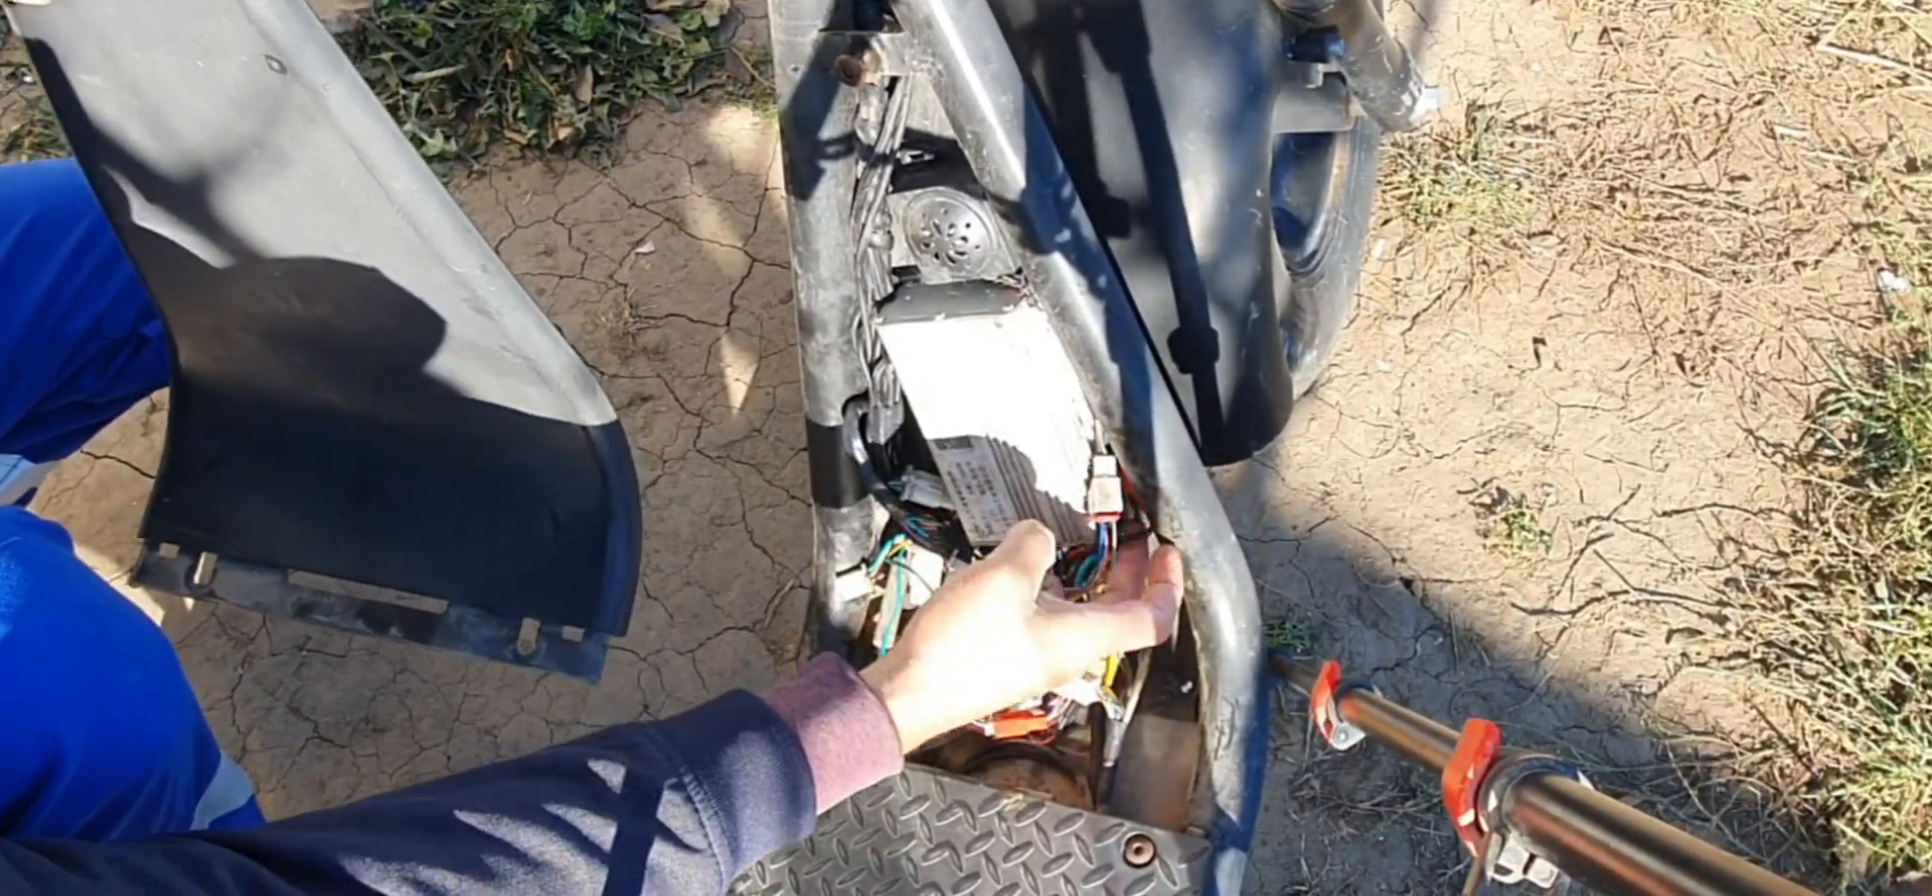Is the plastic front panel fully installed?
No.